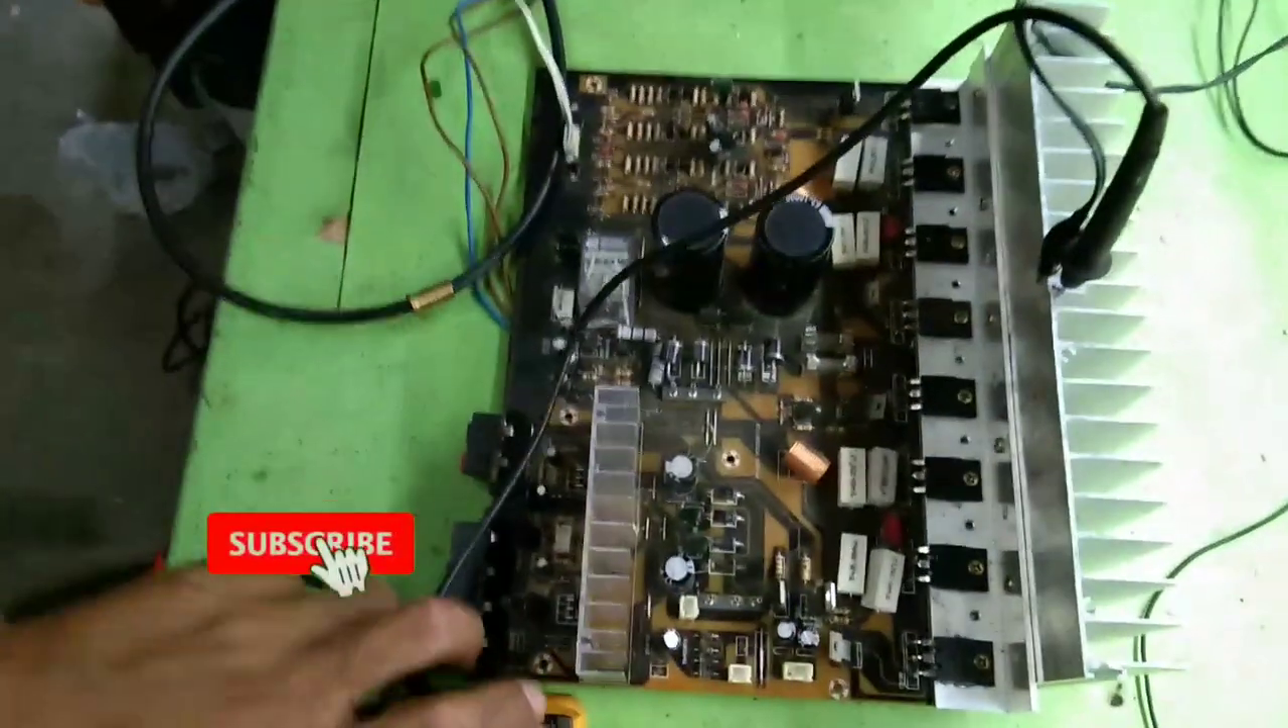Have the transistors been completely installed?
Yes.